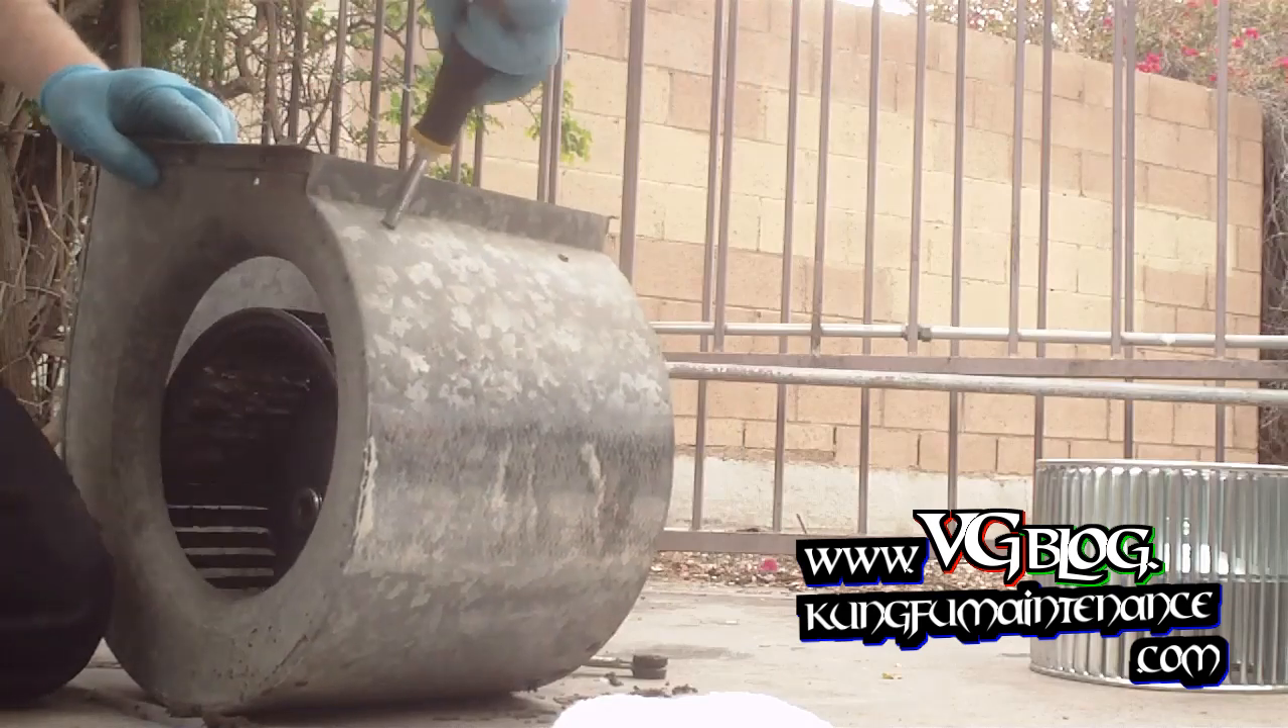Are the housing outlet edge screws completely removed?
No.